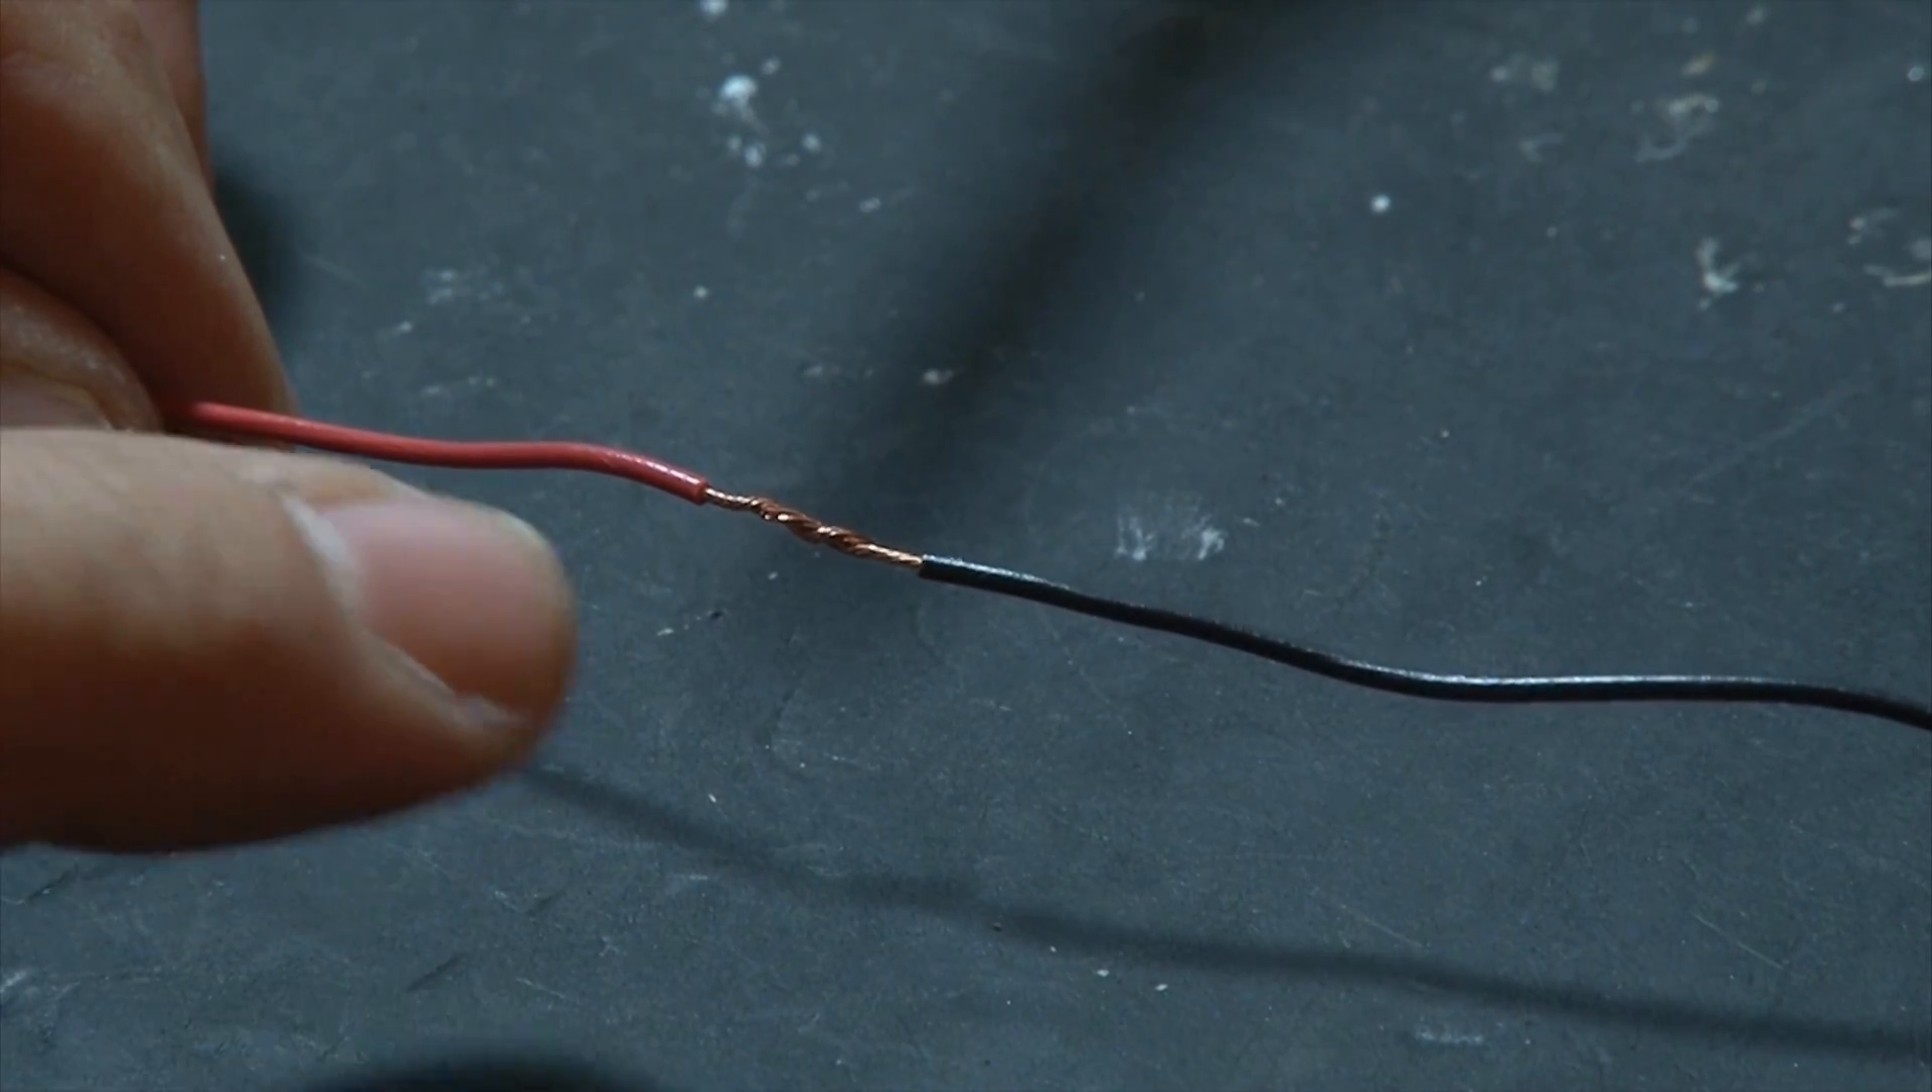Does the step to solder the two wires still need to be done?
Yes.